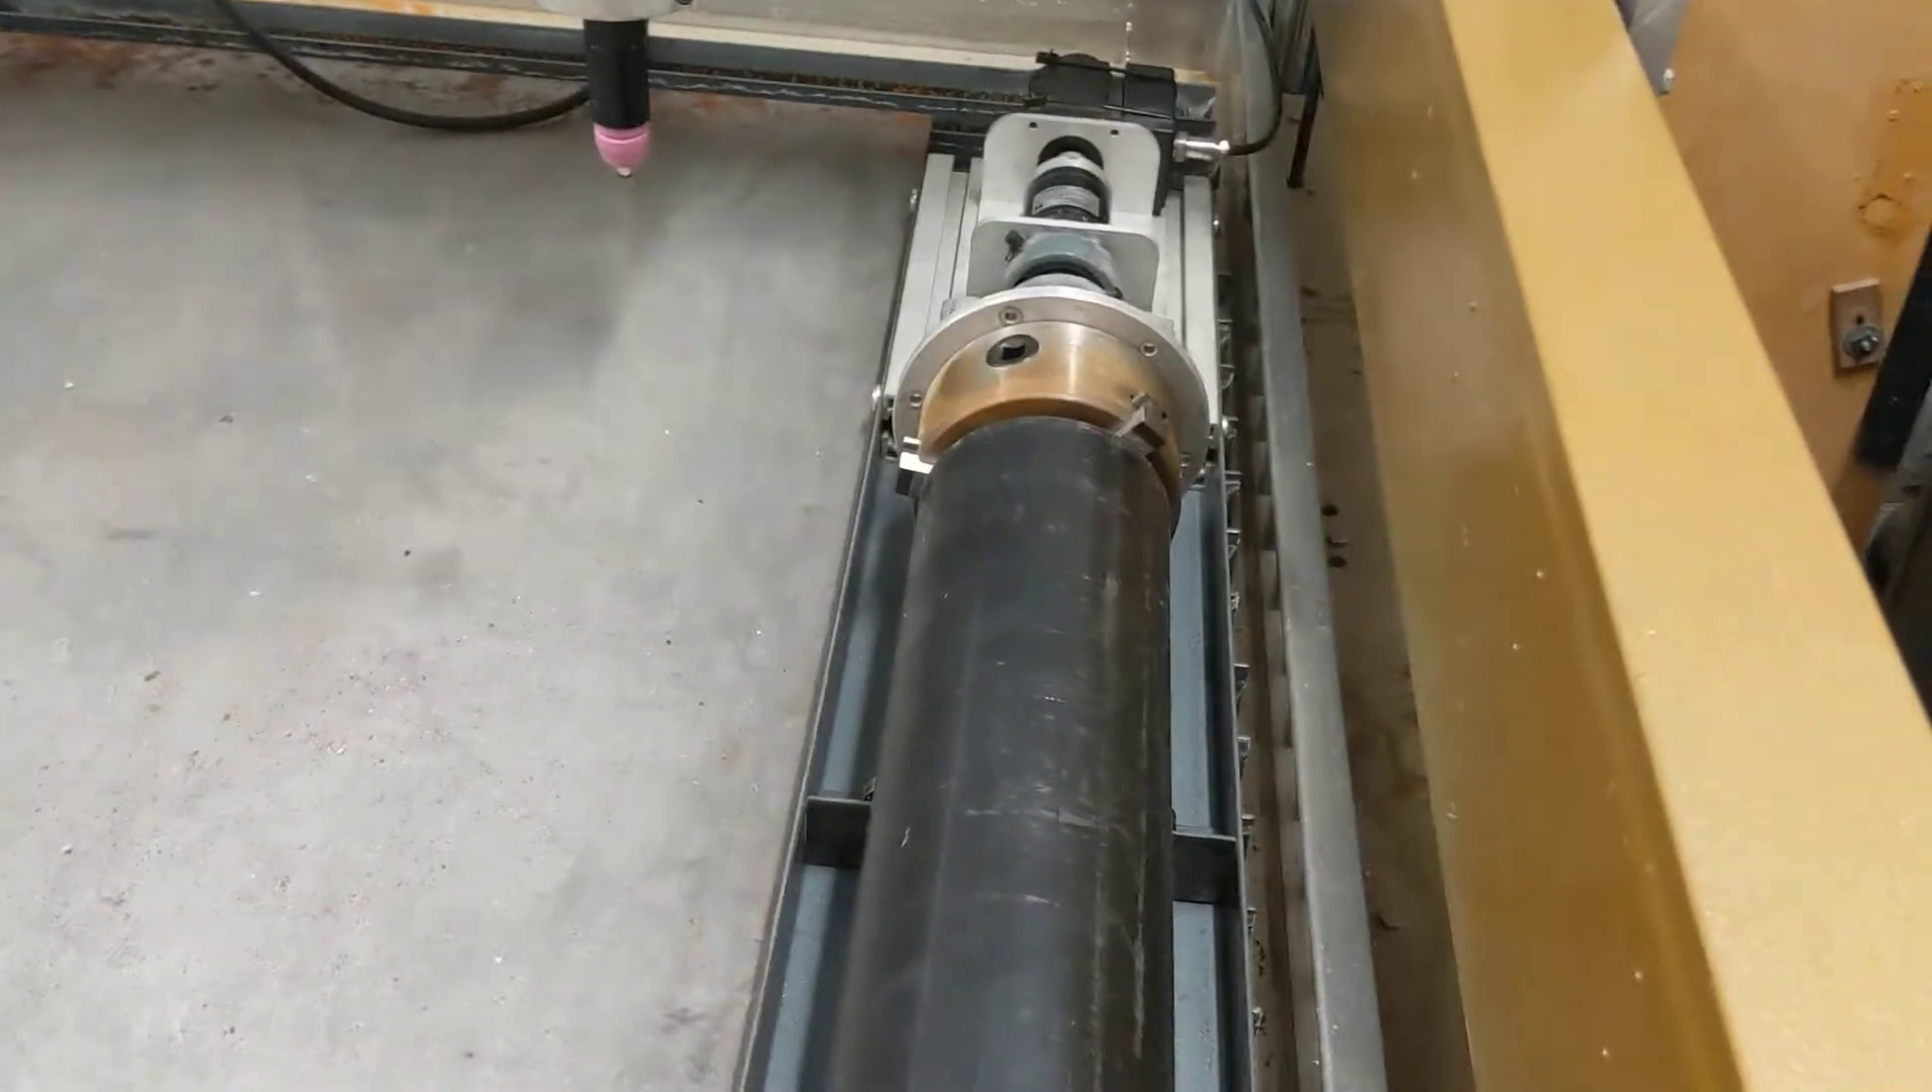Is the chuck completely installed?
Yes.